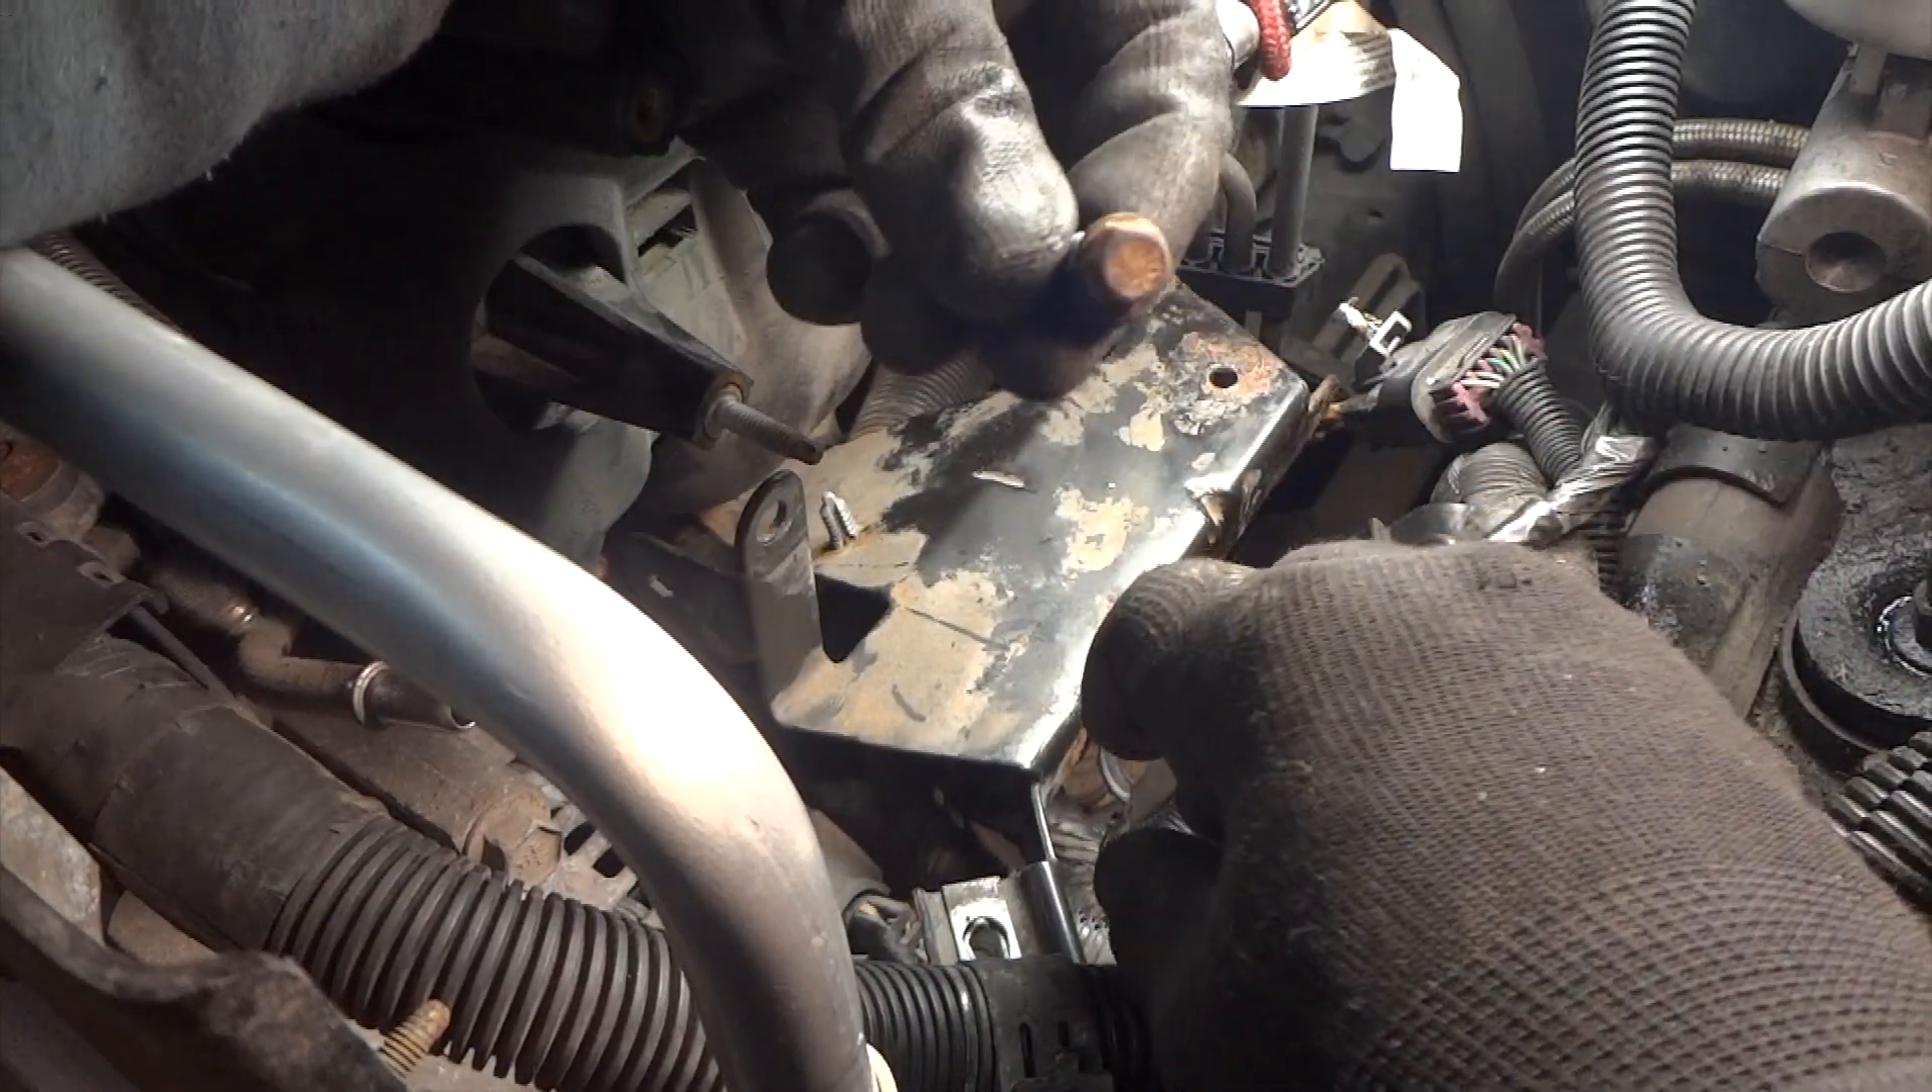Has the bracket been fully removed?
No.